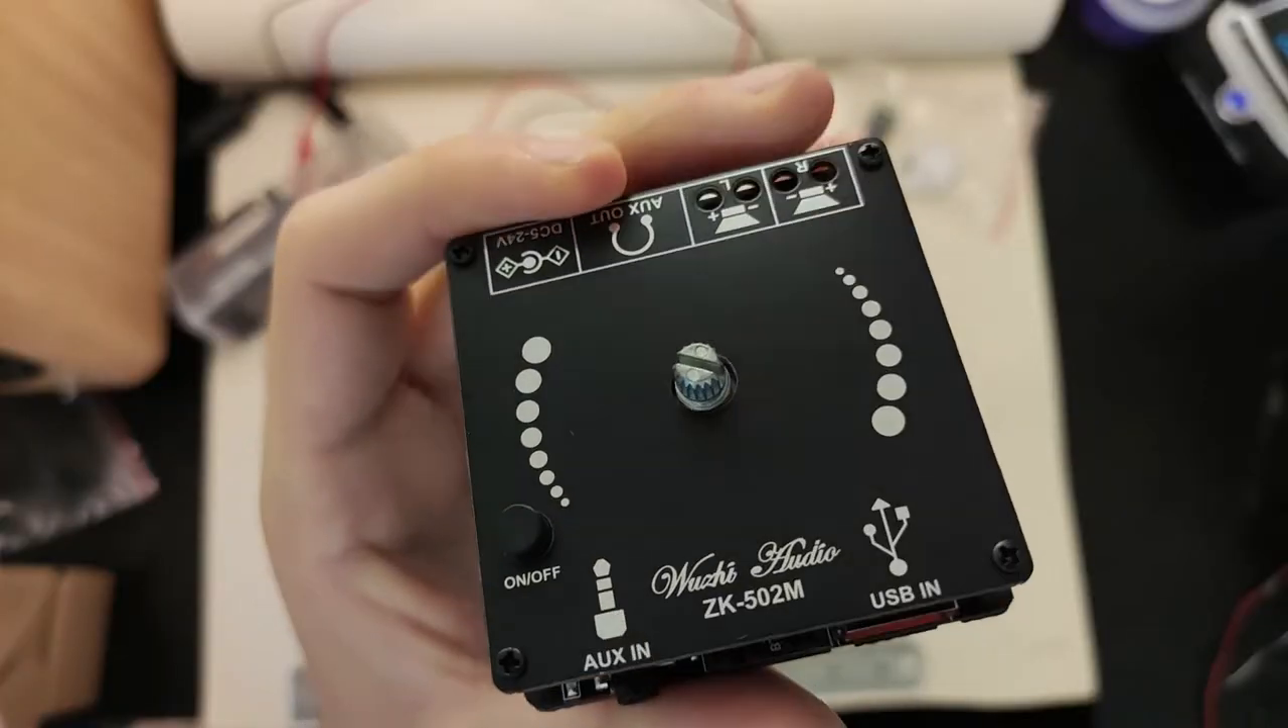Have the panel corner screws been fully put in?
Yes.